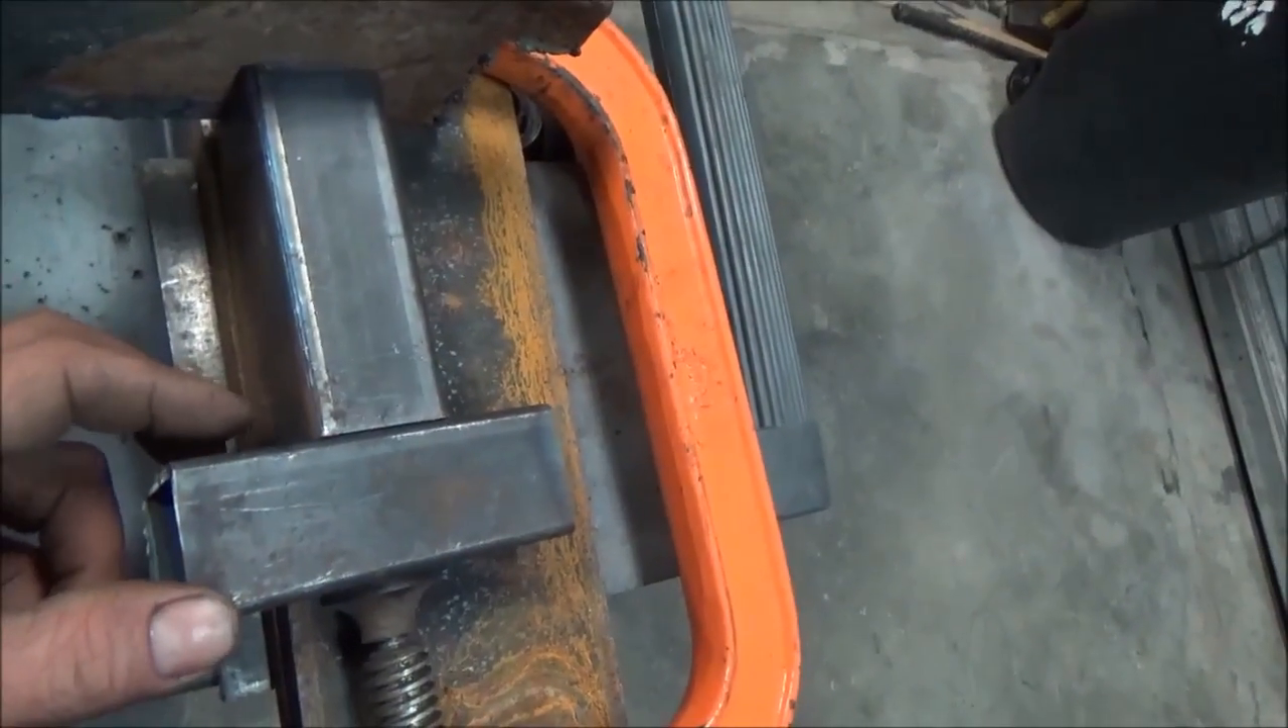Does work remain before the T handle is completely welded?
Yes.